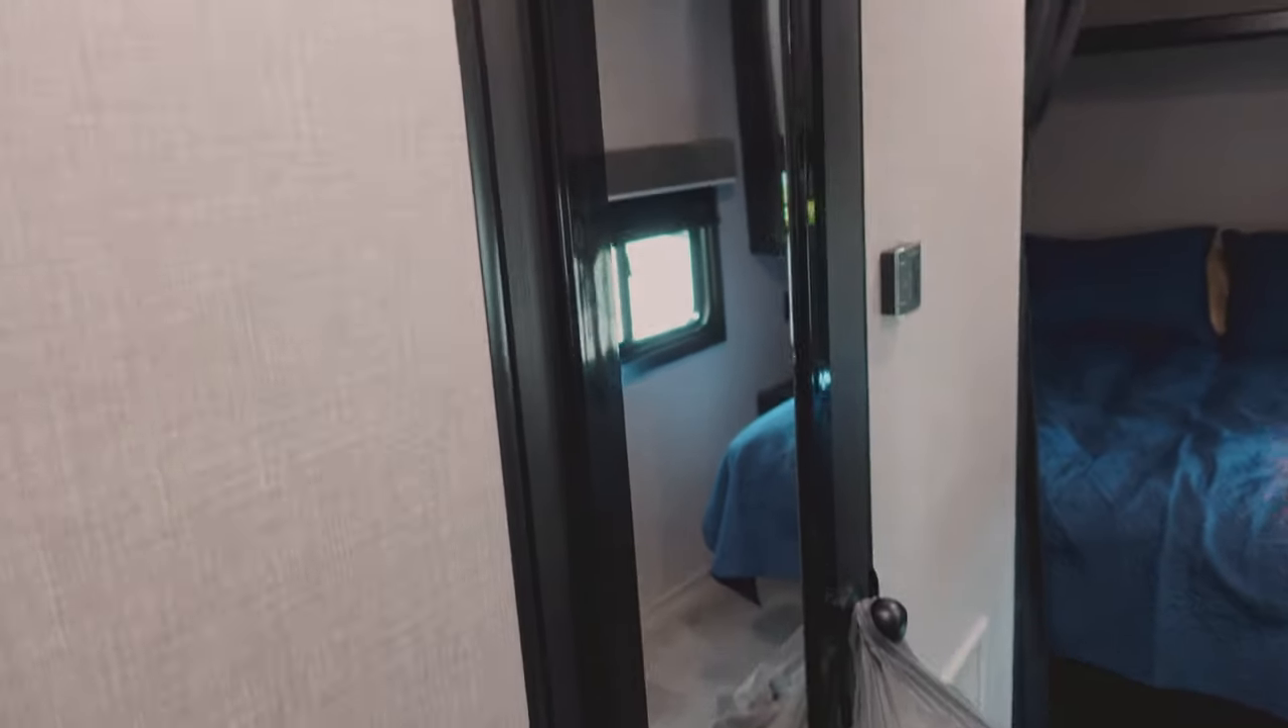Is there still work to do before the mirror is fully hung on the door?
No.